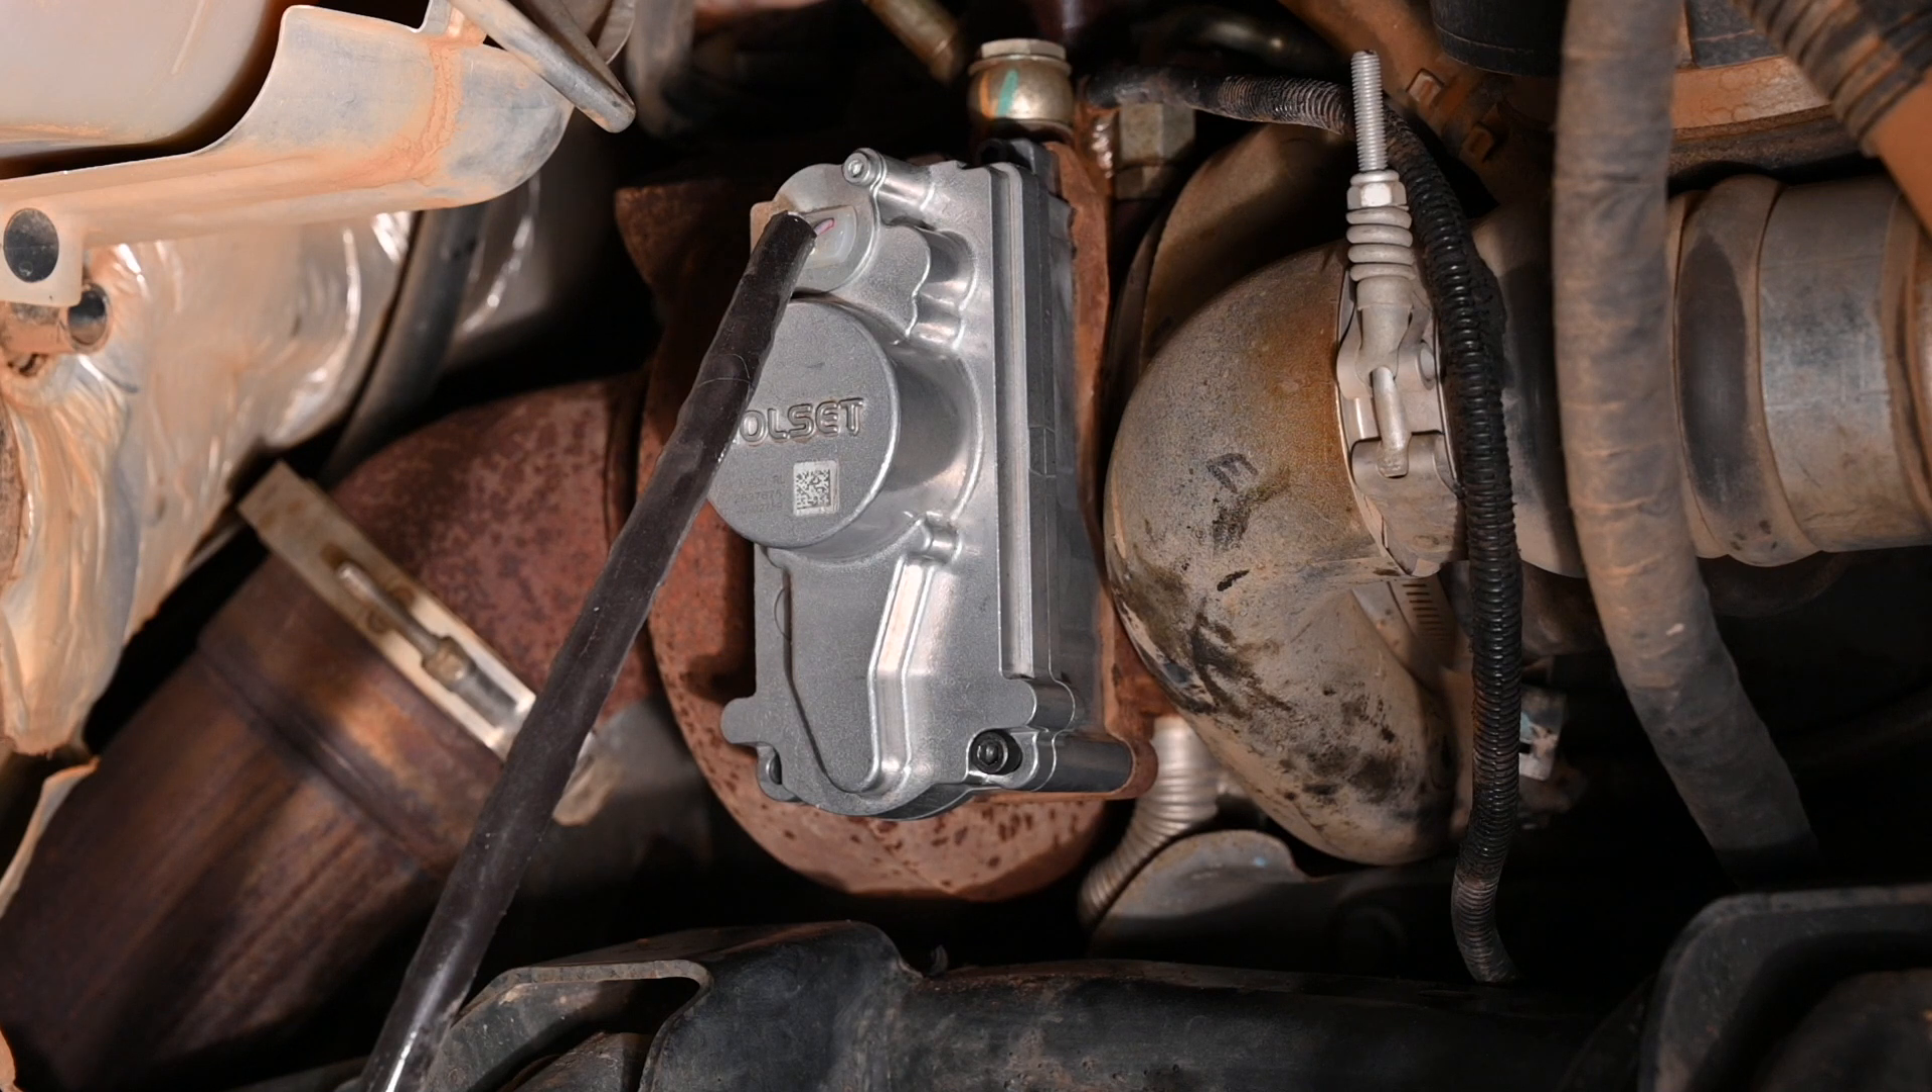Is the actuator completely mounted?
Yes.